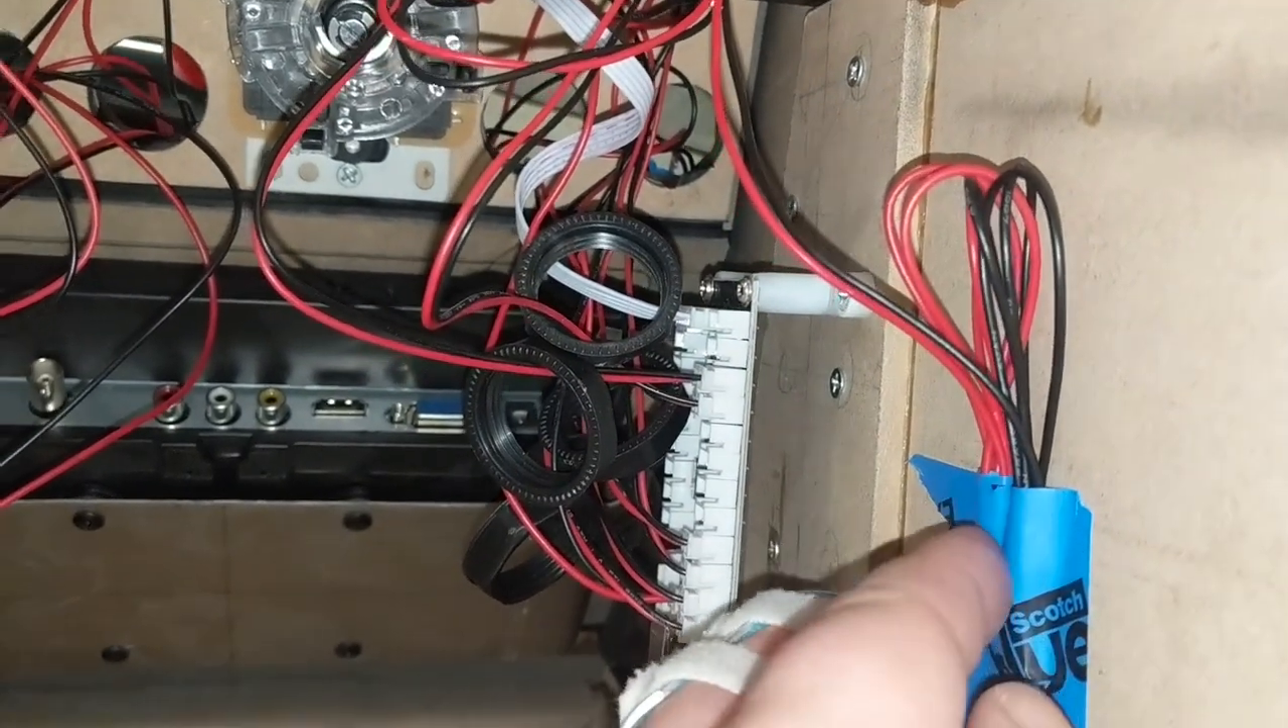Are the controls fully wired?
No.